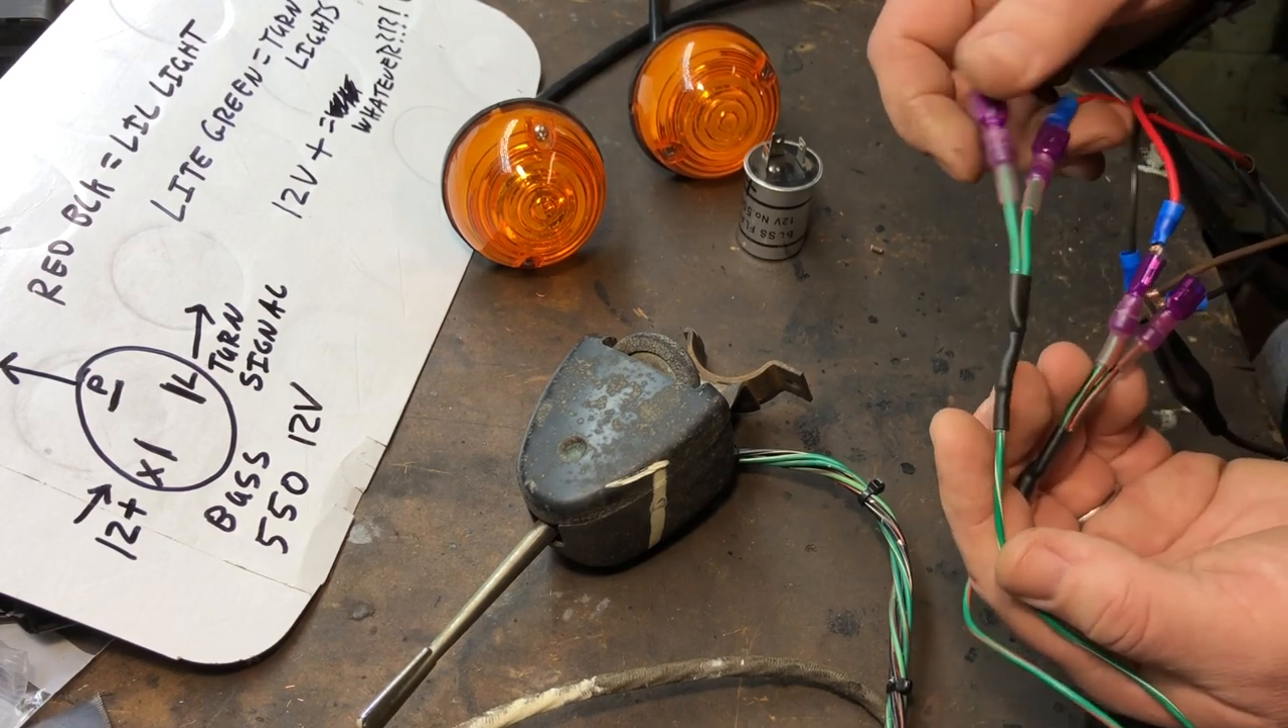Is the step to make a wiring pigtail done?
Yes.